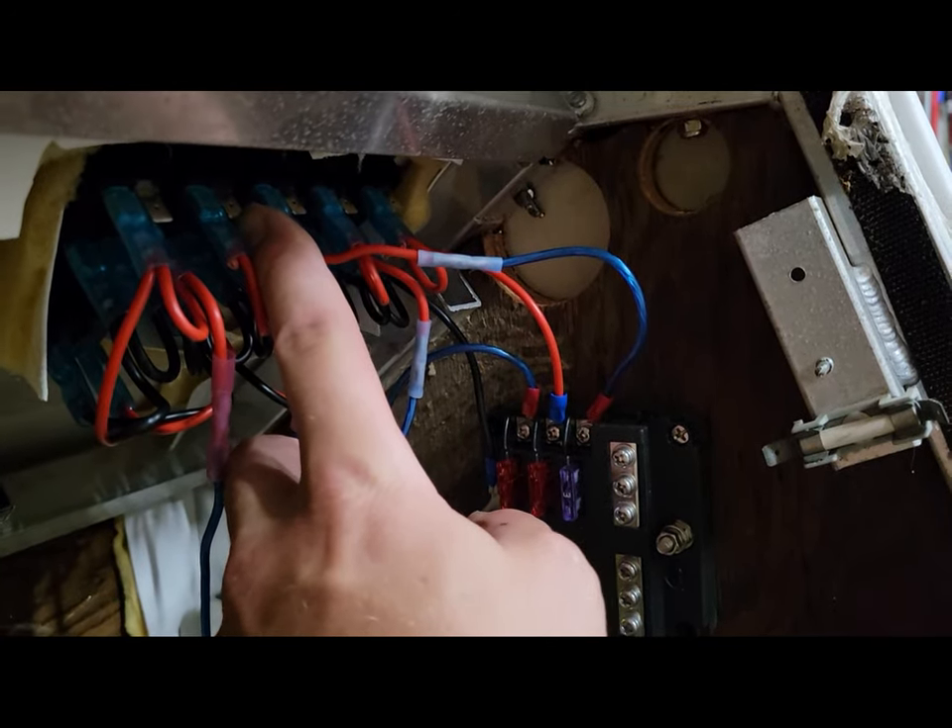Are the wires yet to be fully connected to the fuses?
No.